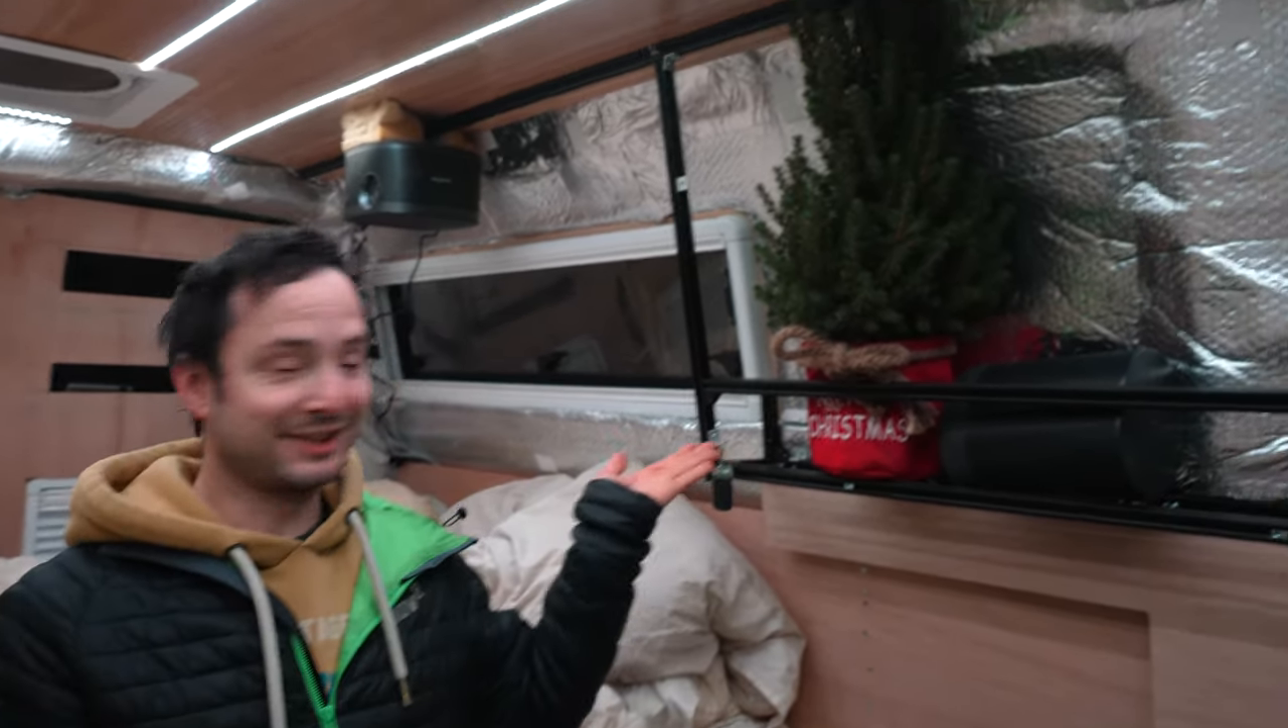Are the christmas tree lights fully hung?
No.